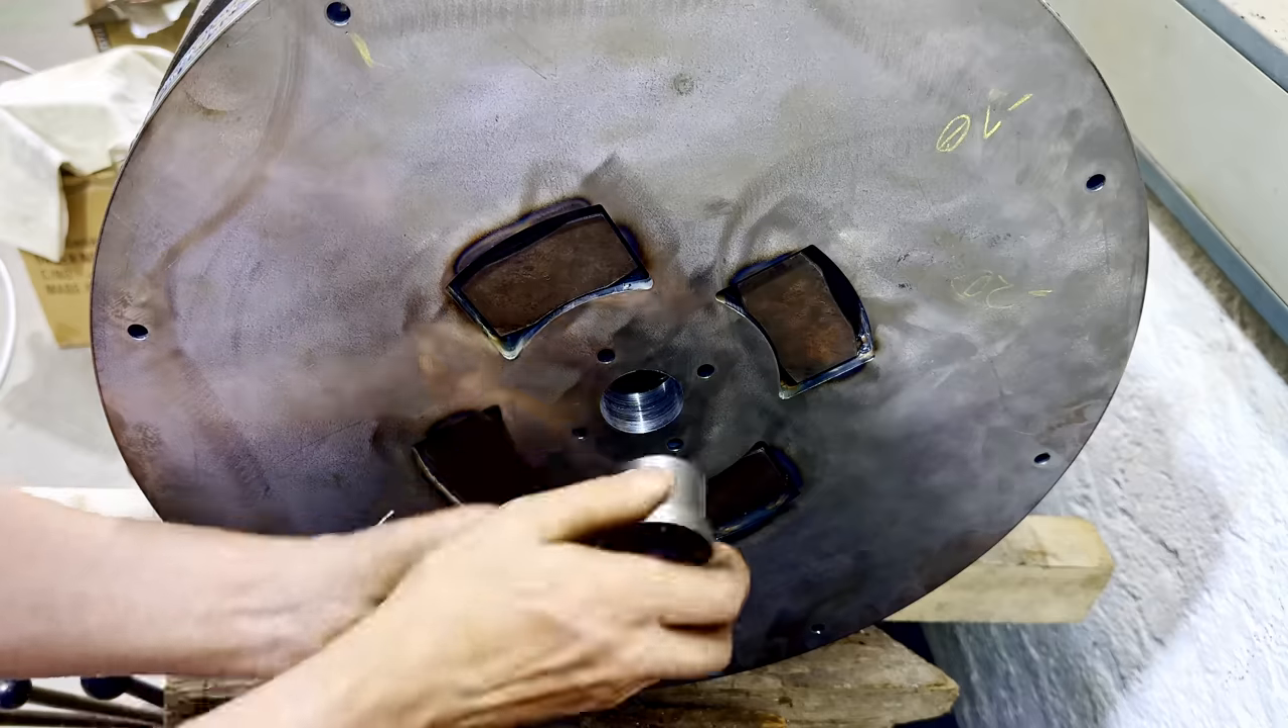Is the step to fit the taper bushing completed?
No.